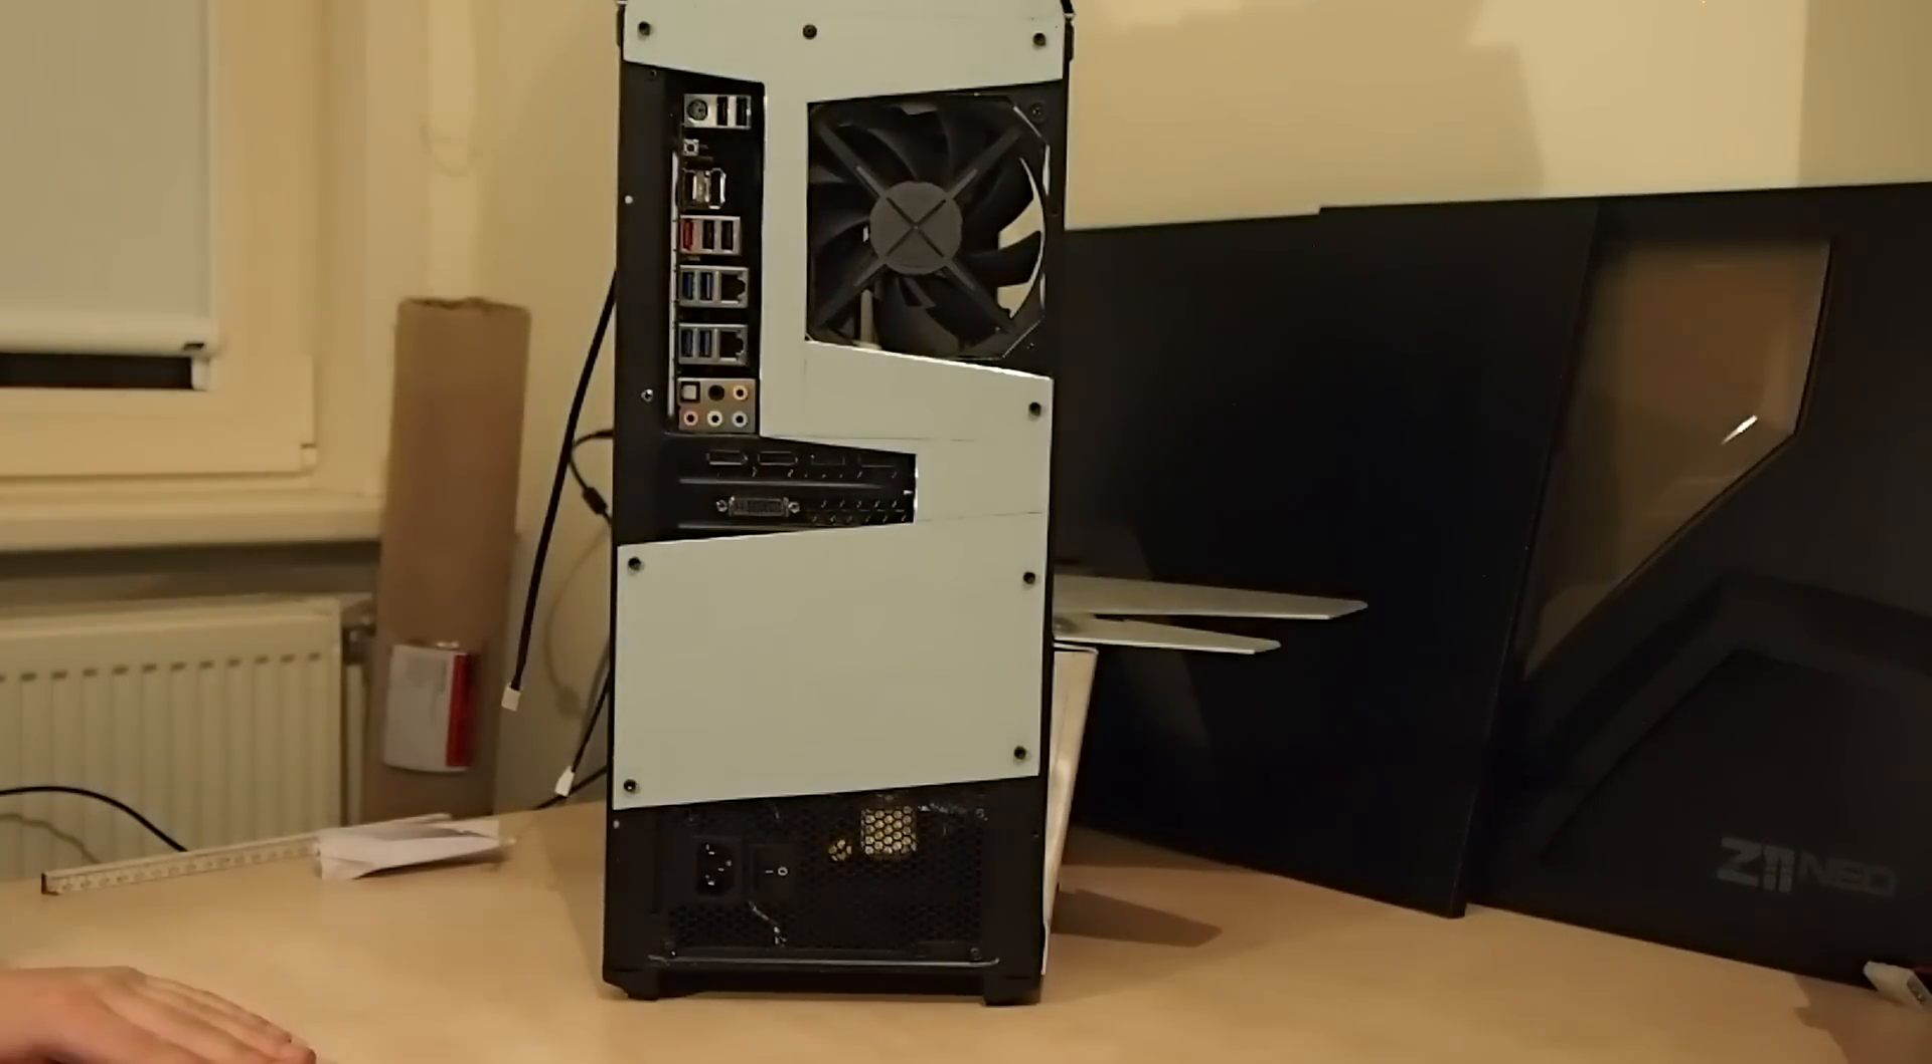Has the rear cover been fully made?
Yes.